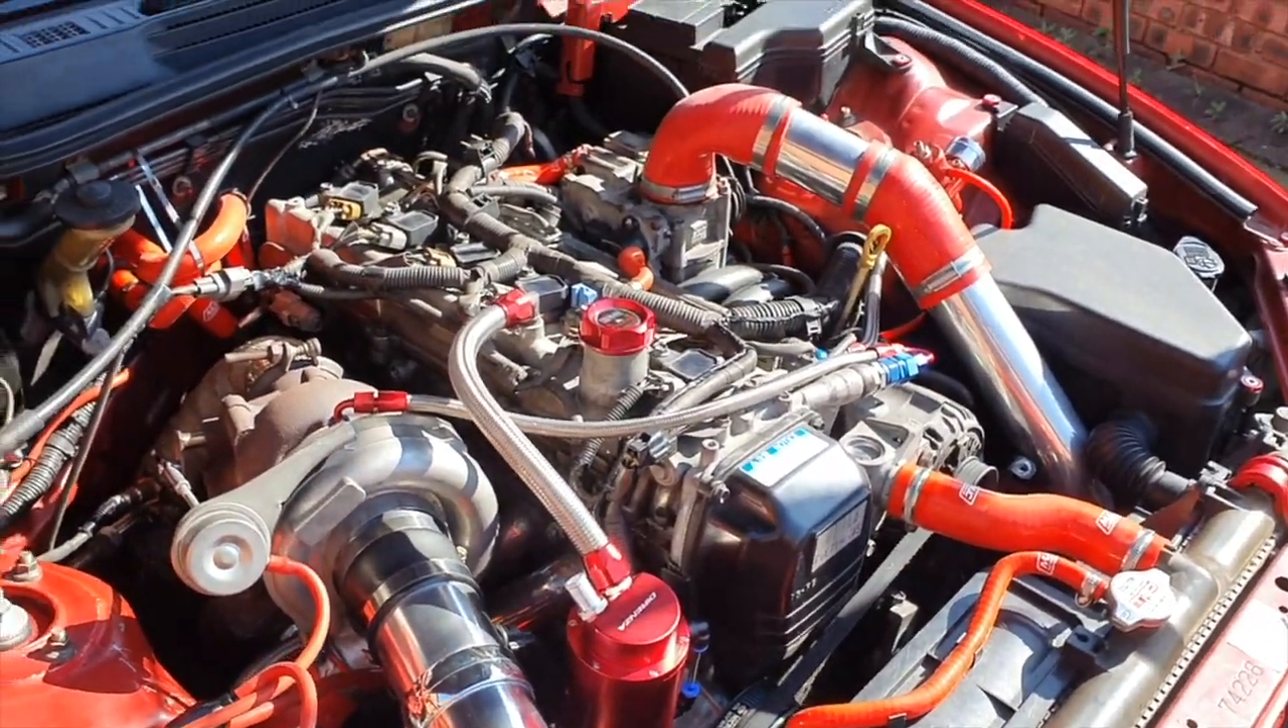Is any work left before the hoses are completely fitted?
No.